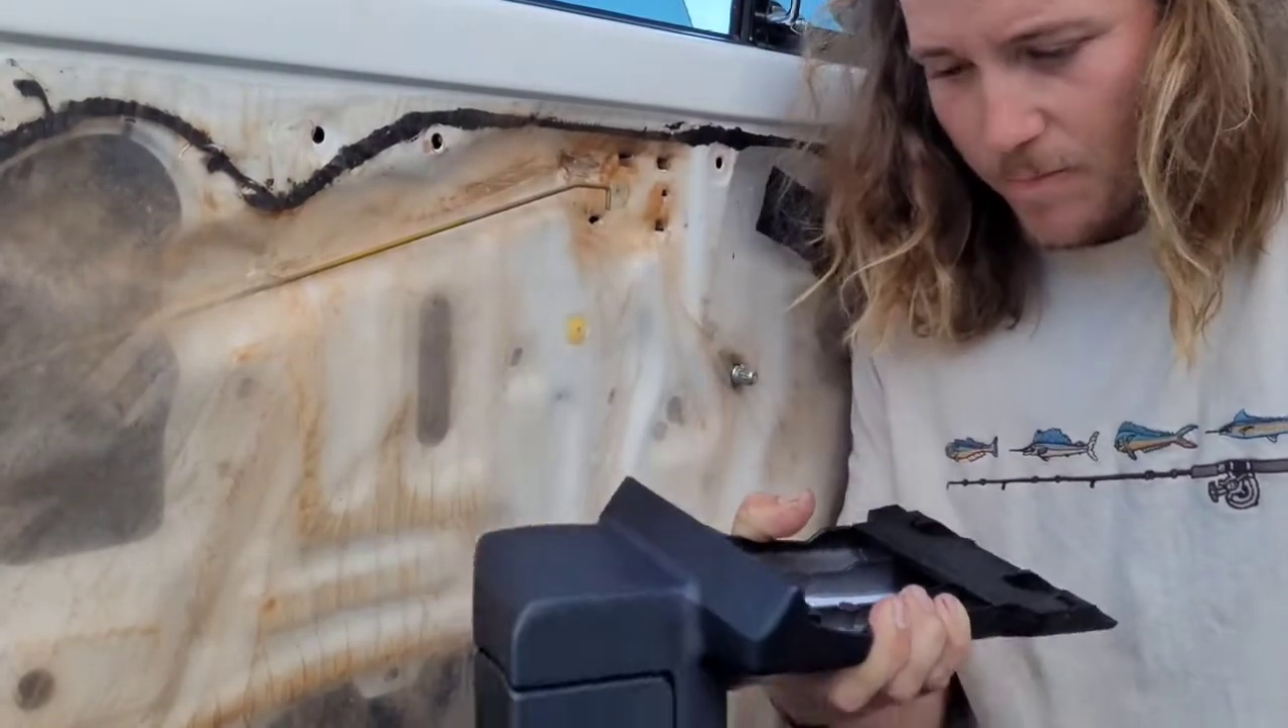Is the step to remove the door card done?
Yes.